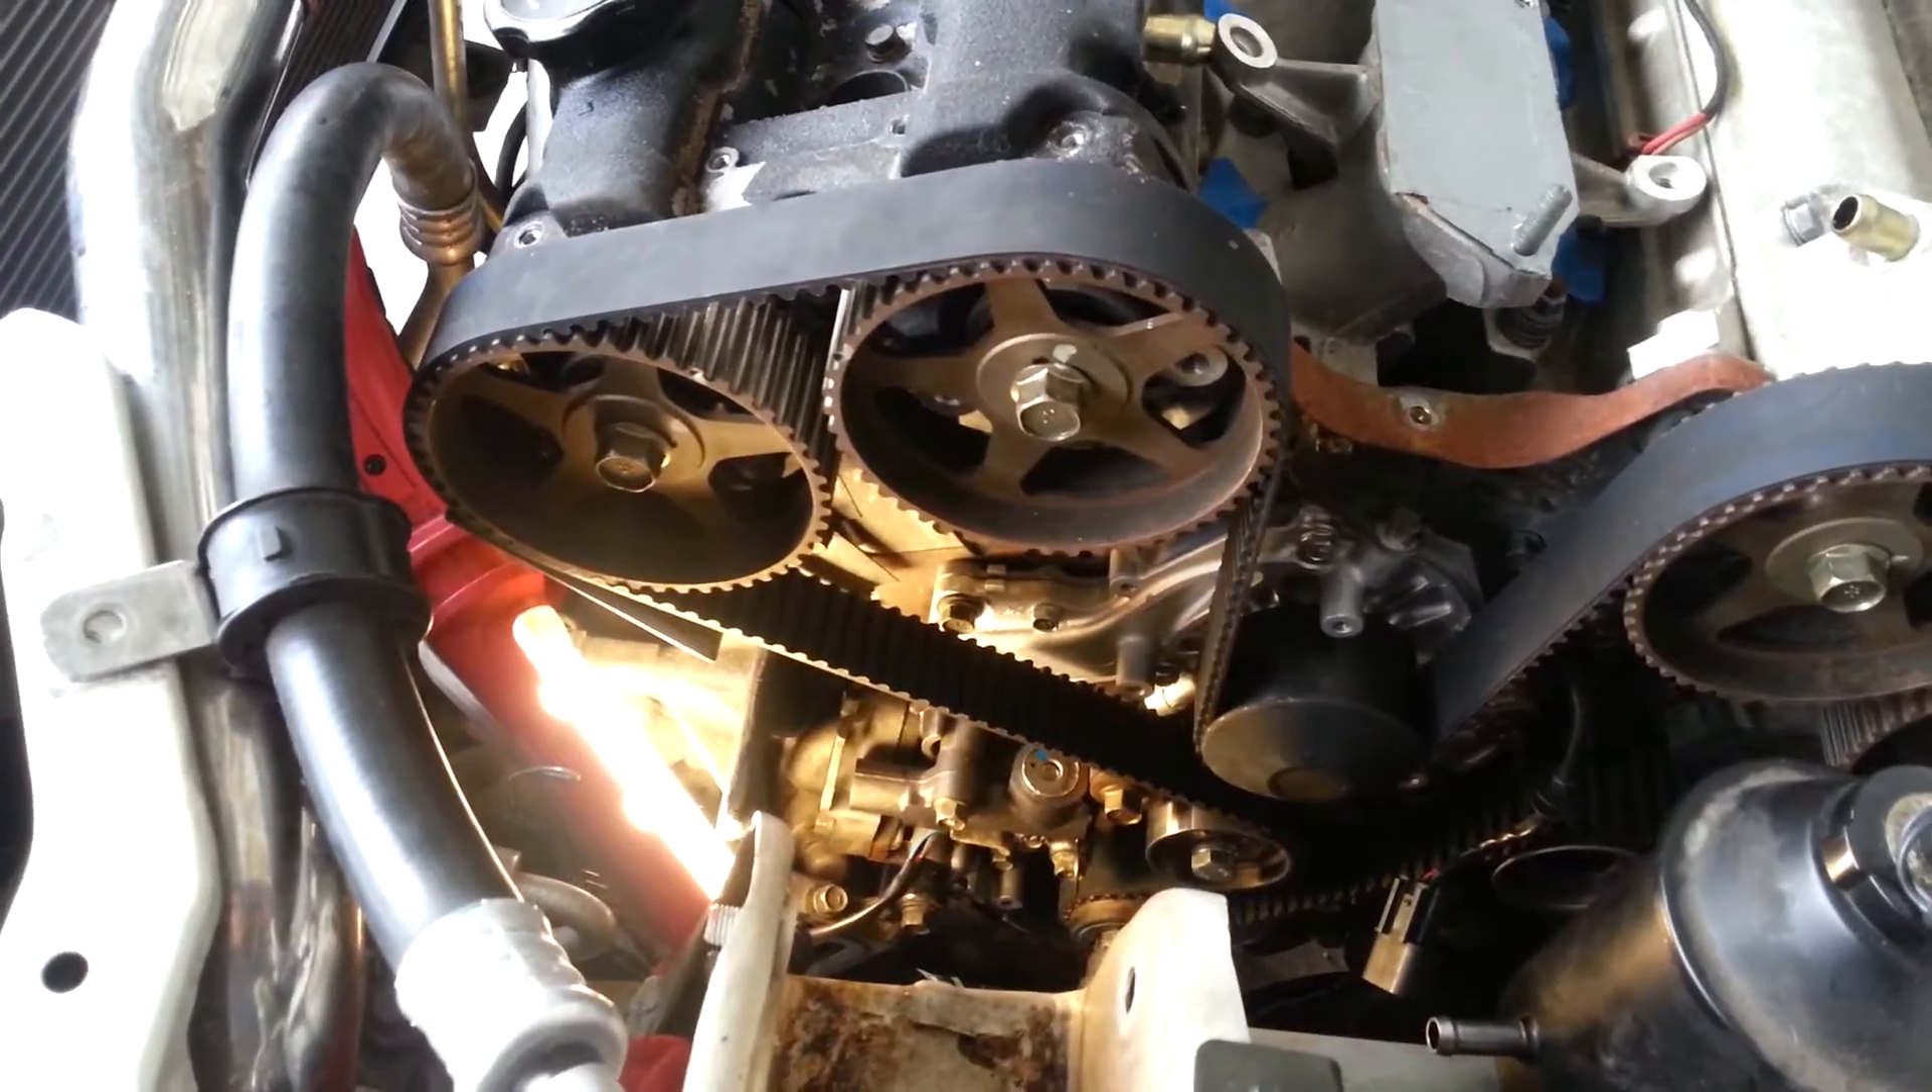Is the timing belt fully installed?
Yes.